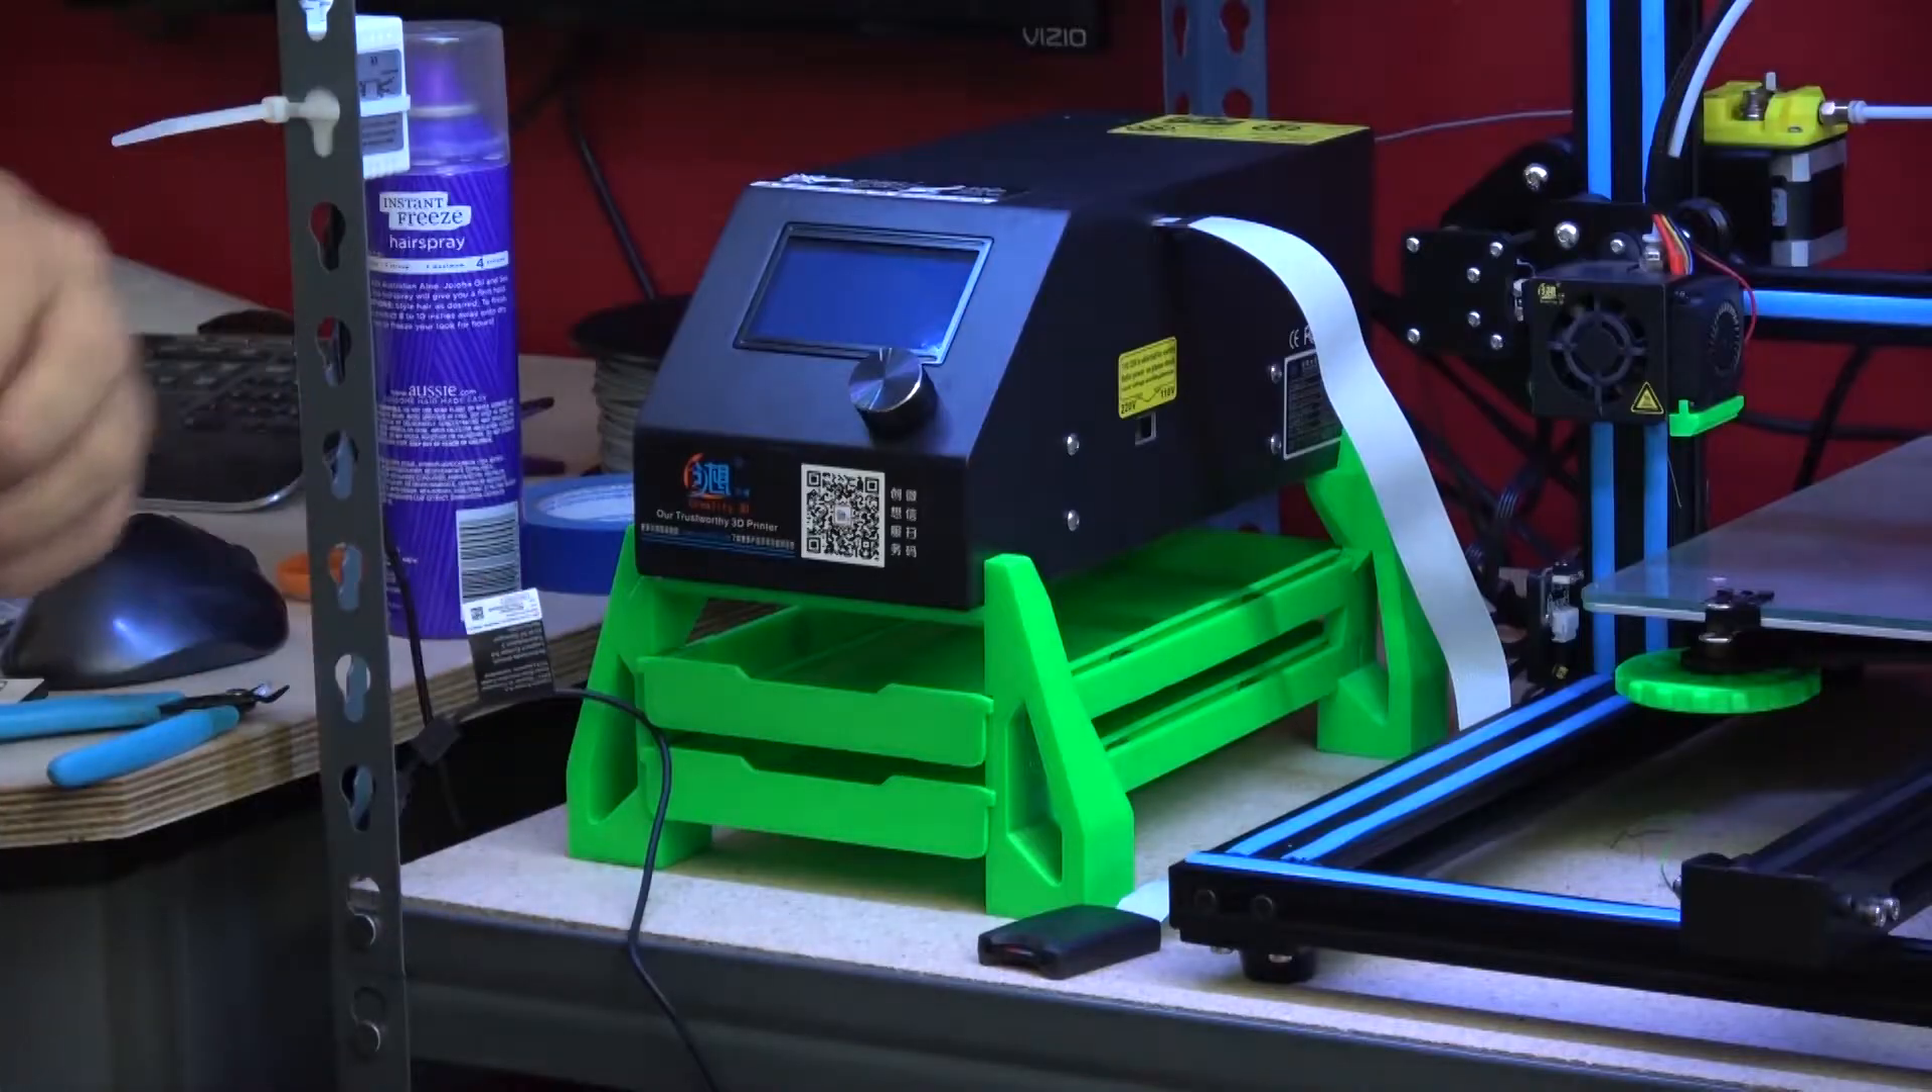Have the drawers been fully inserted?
Yes.